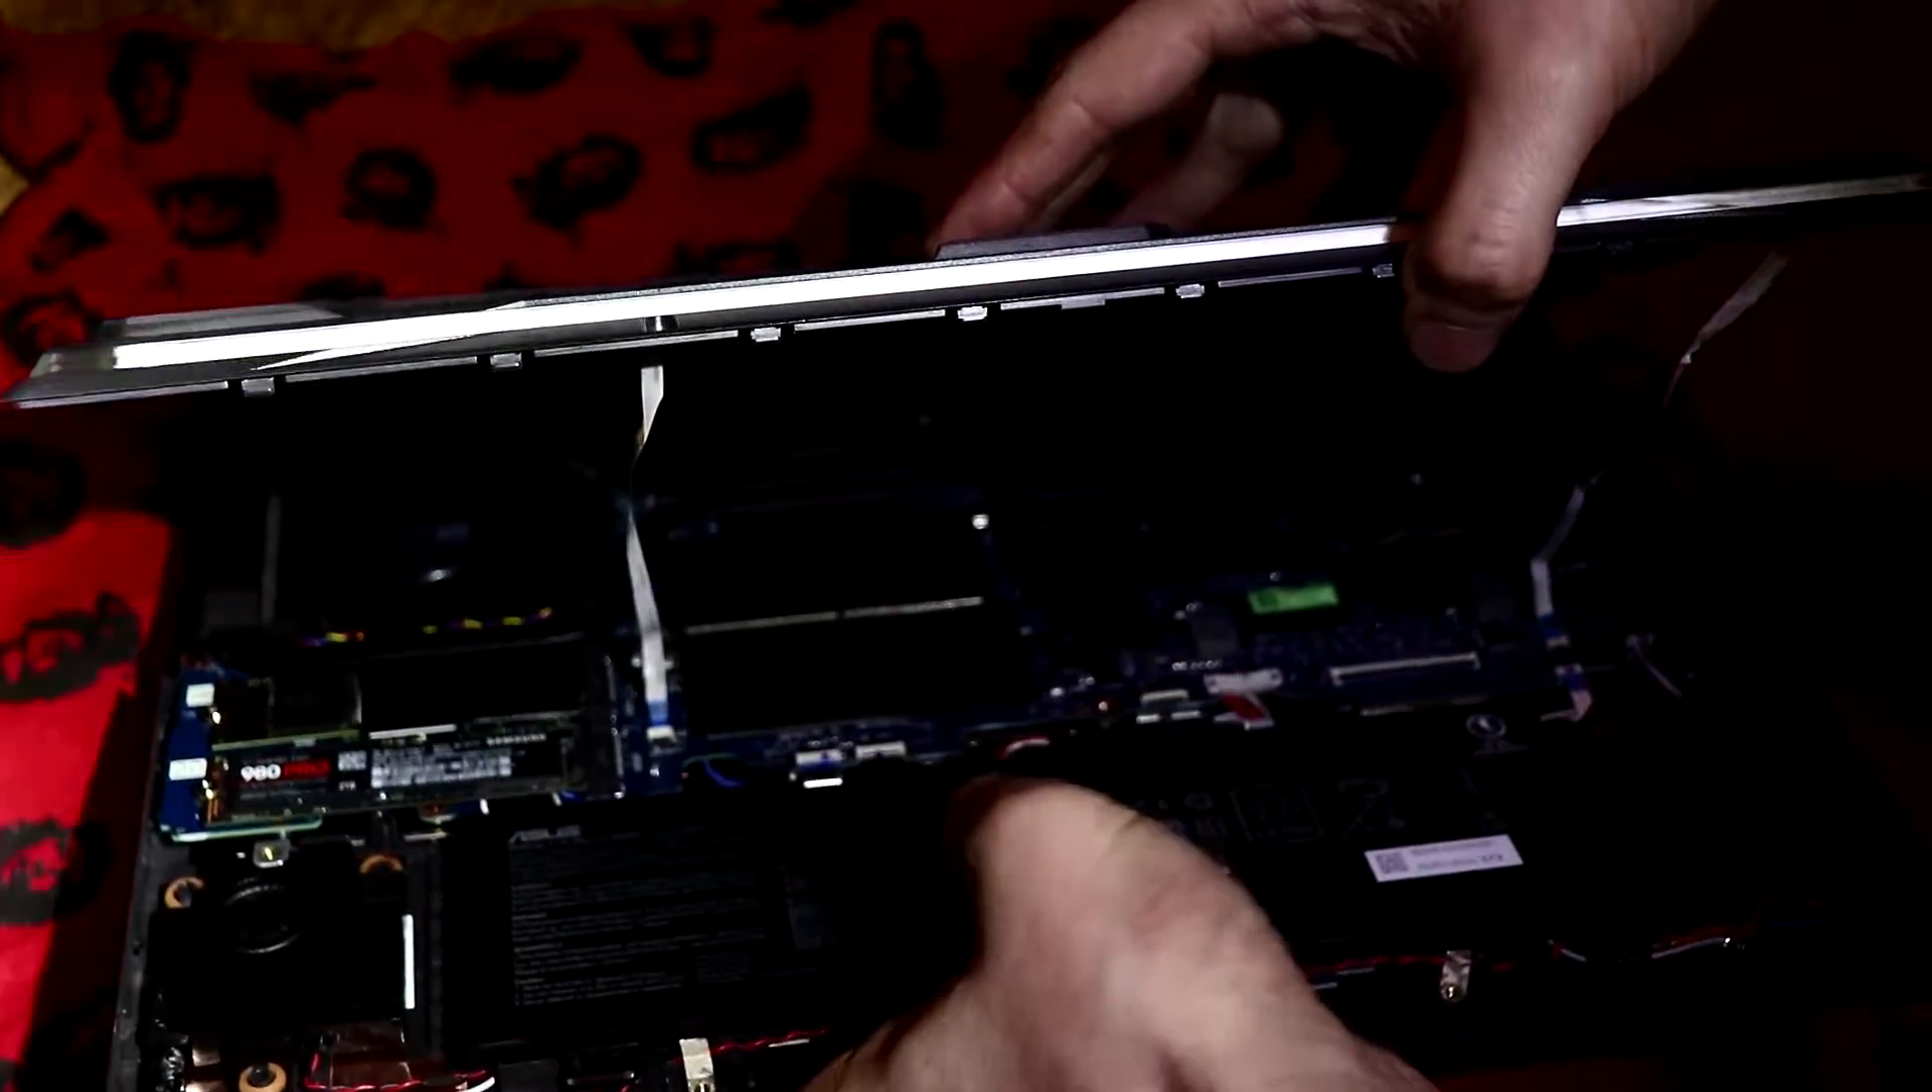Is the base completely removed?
No.